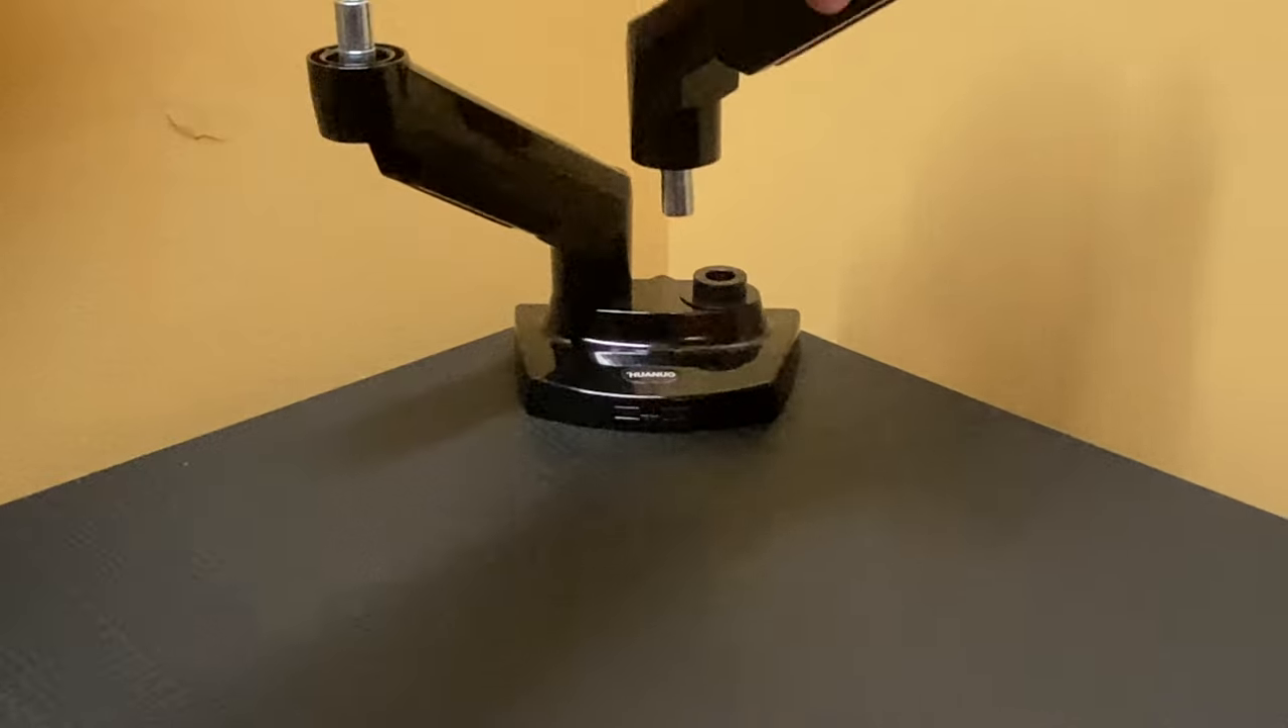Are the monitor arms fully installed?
No.